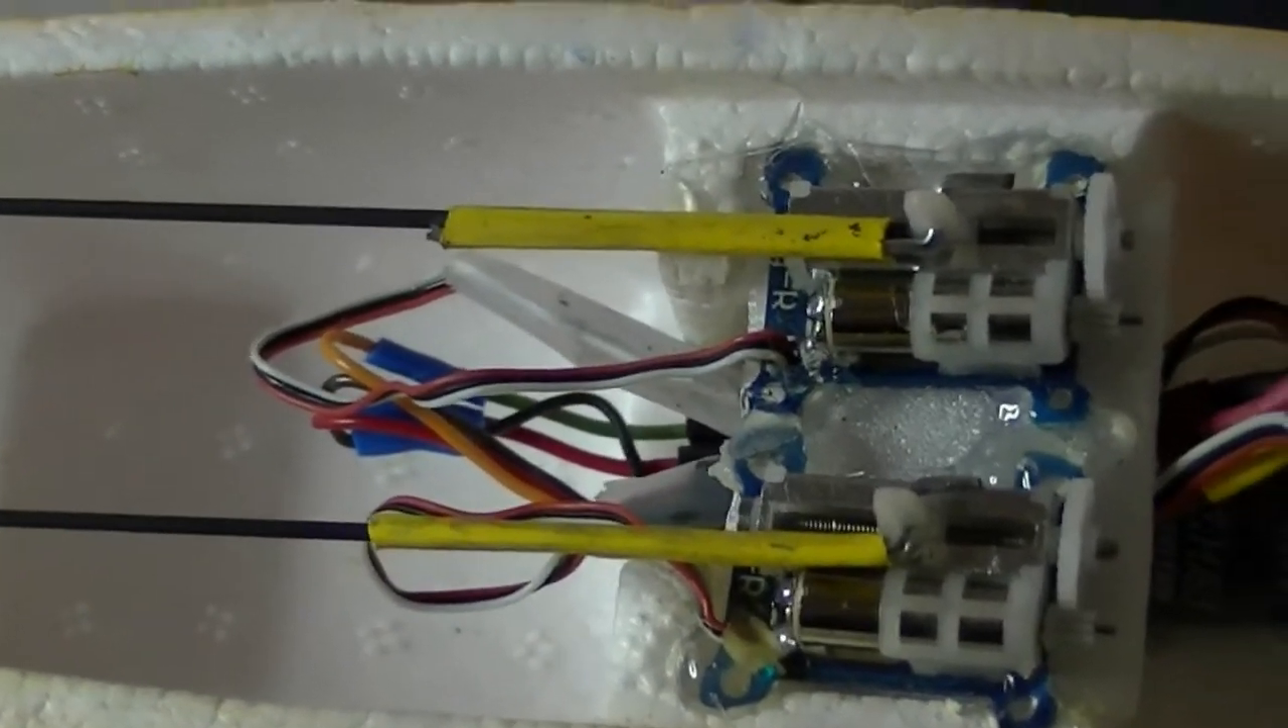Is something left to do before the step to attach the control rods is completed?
No.